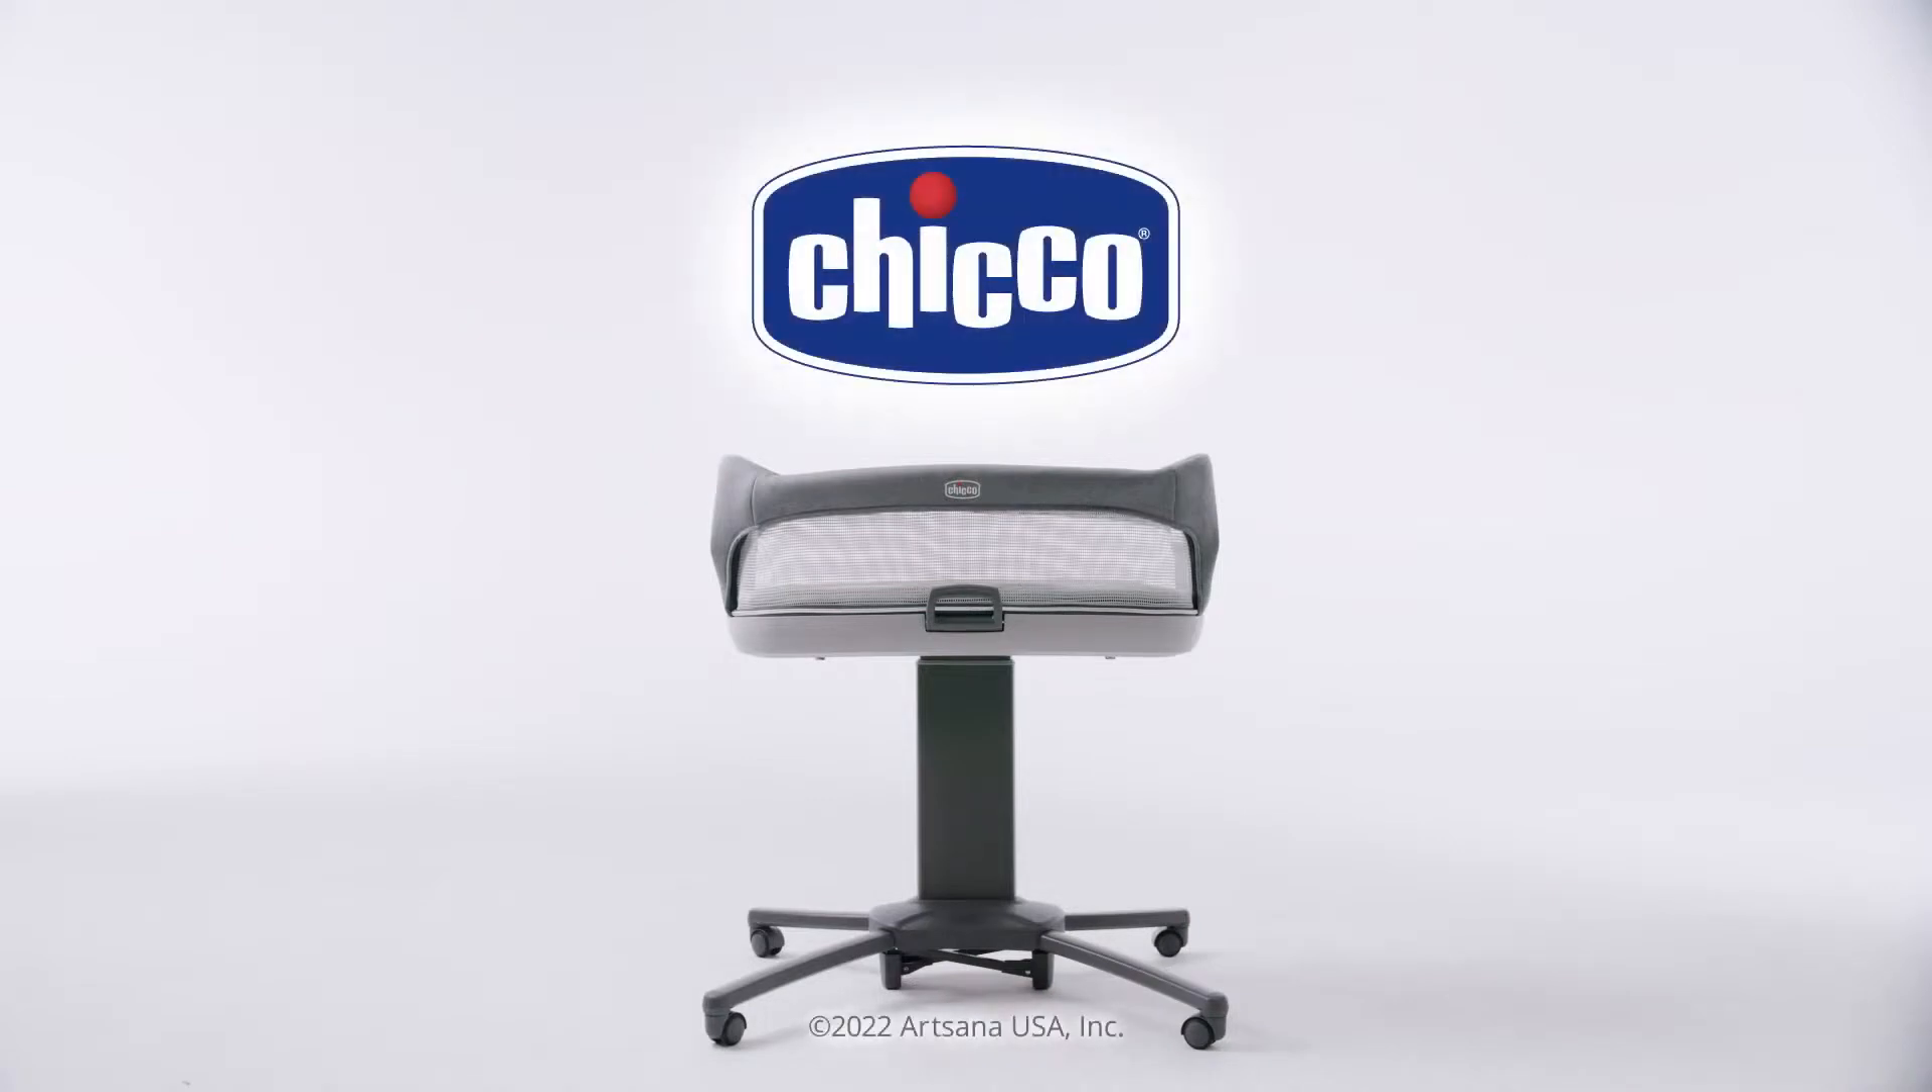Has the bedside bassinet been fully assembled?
Yes.